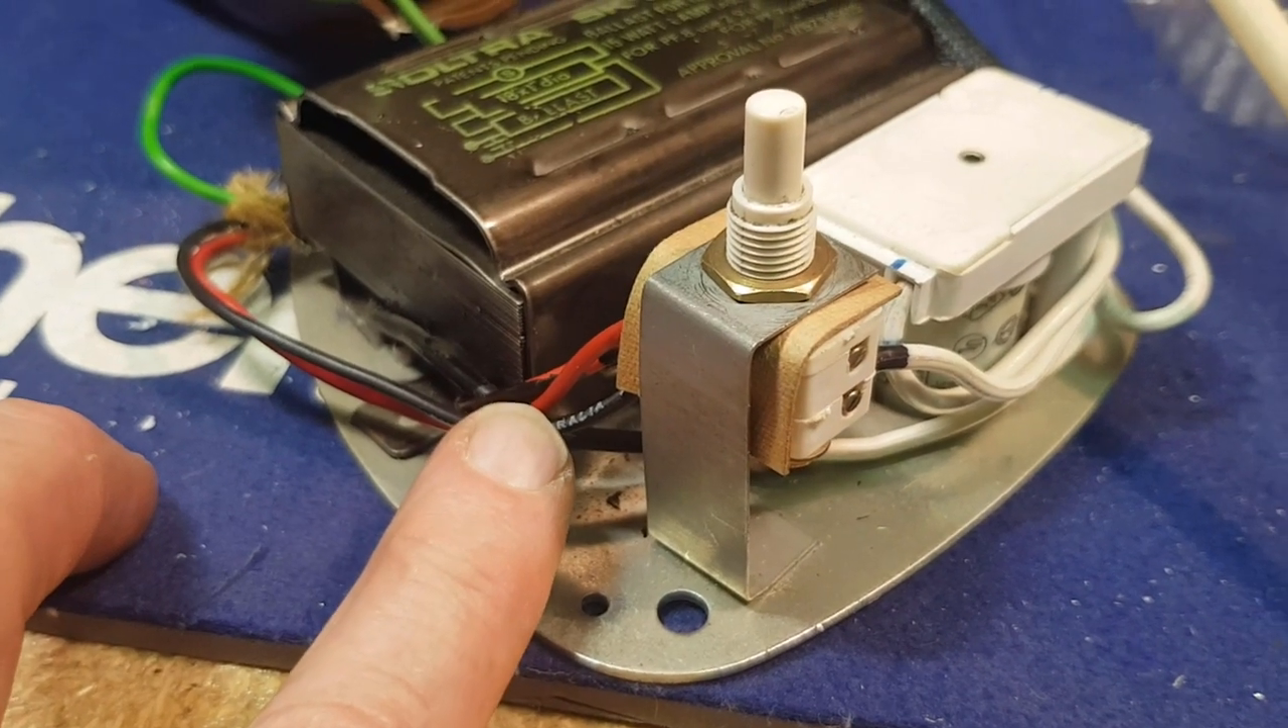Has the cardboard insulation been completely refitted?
Yes.